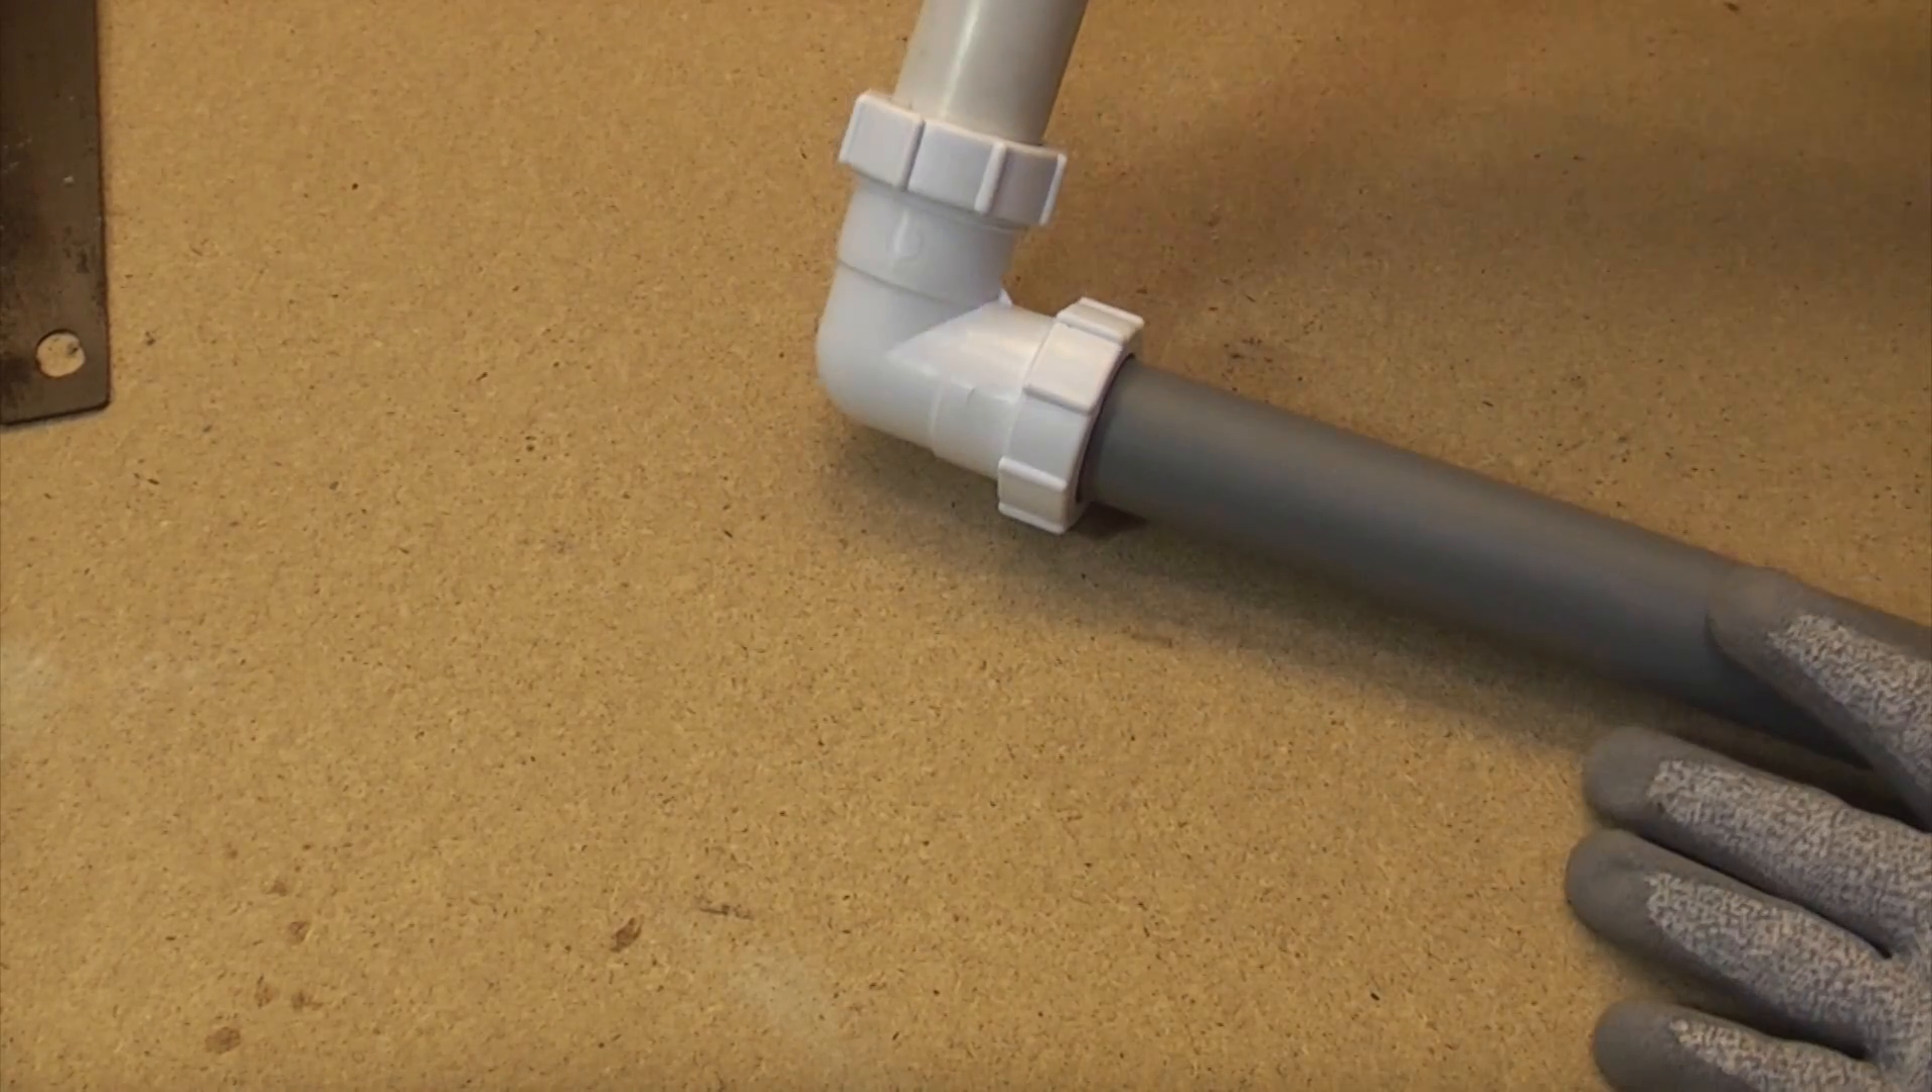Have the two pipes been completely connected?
Yes.